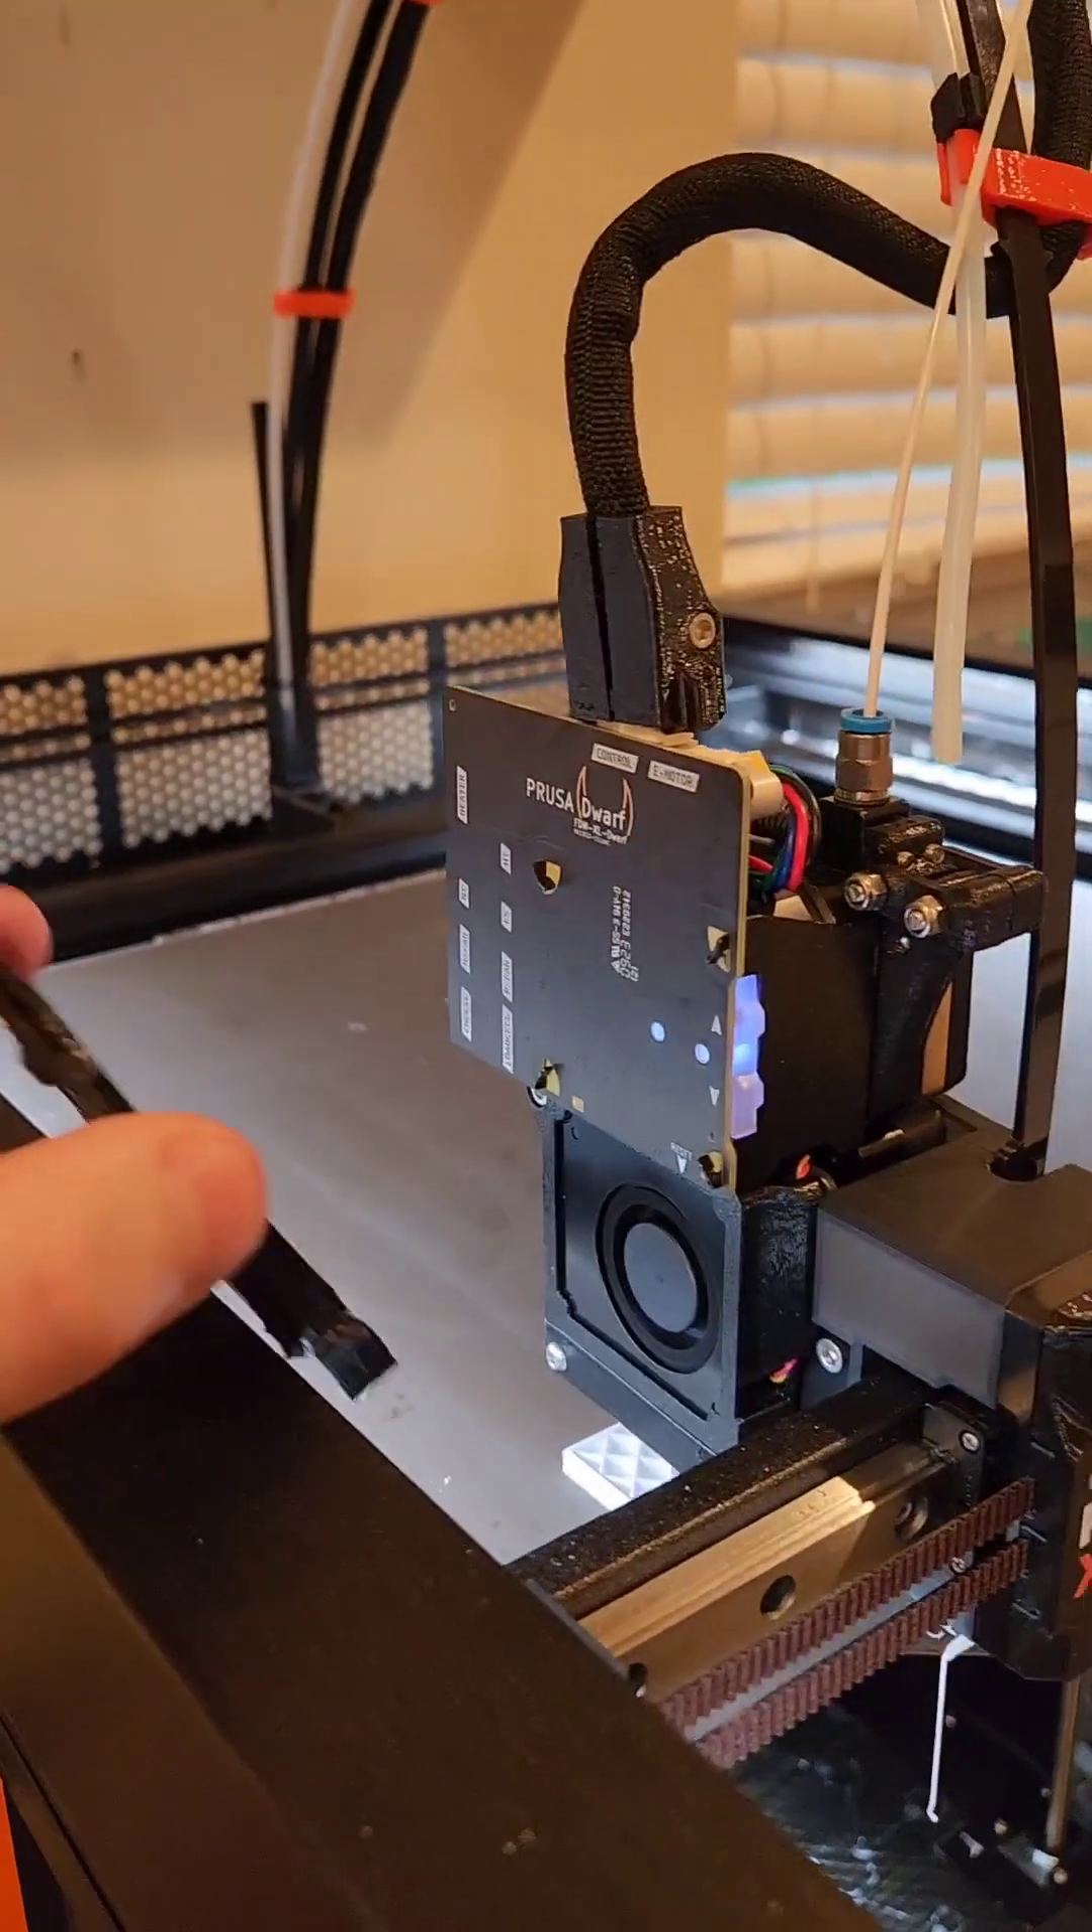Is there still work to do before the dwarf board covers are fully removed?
No.